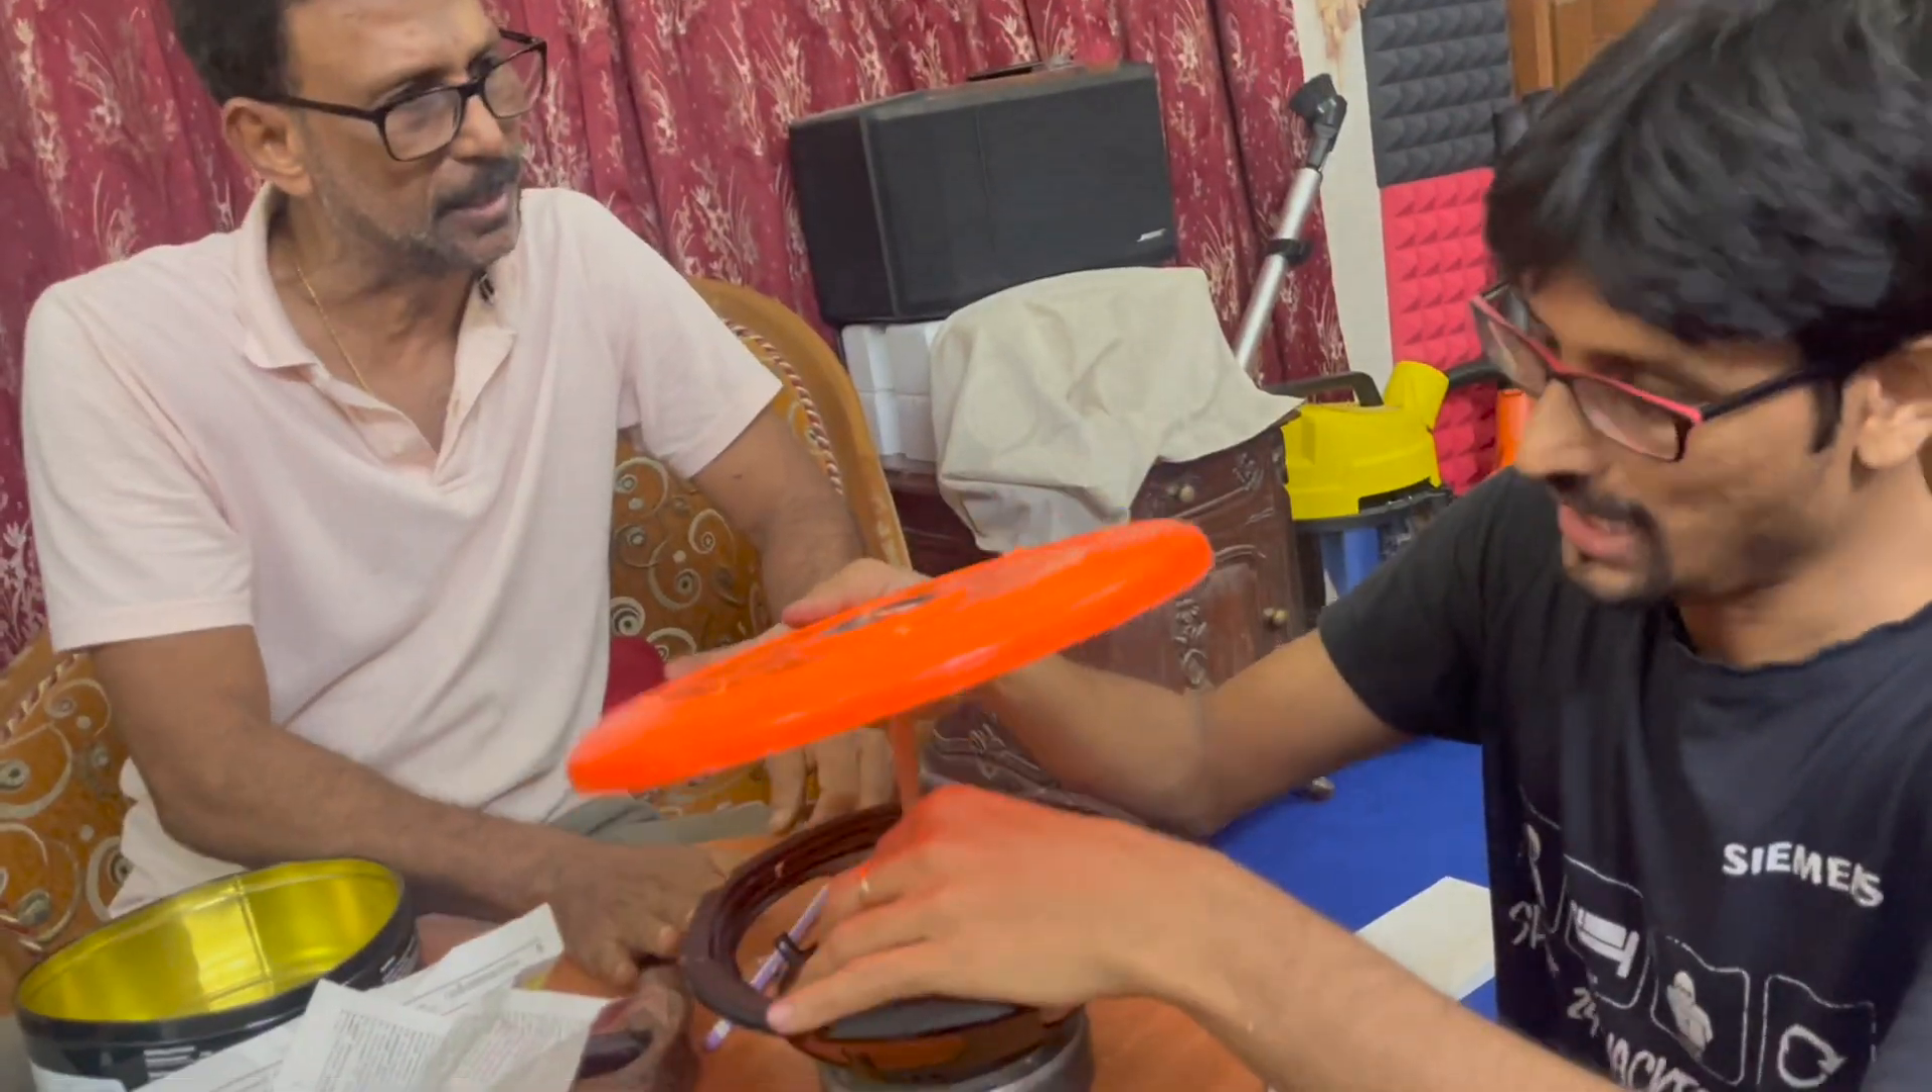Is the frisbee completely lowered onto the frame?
No.